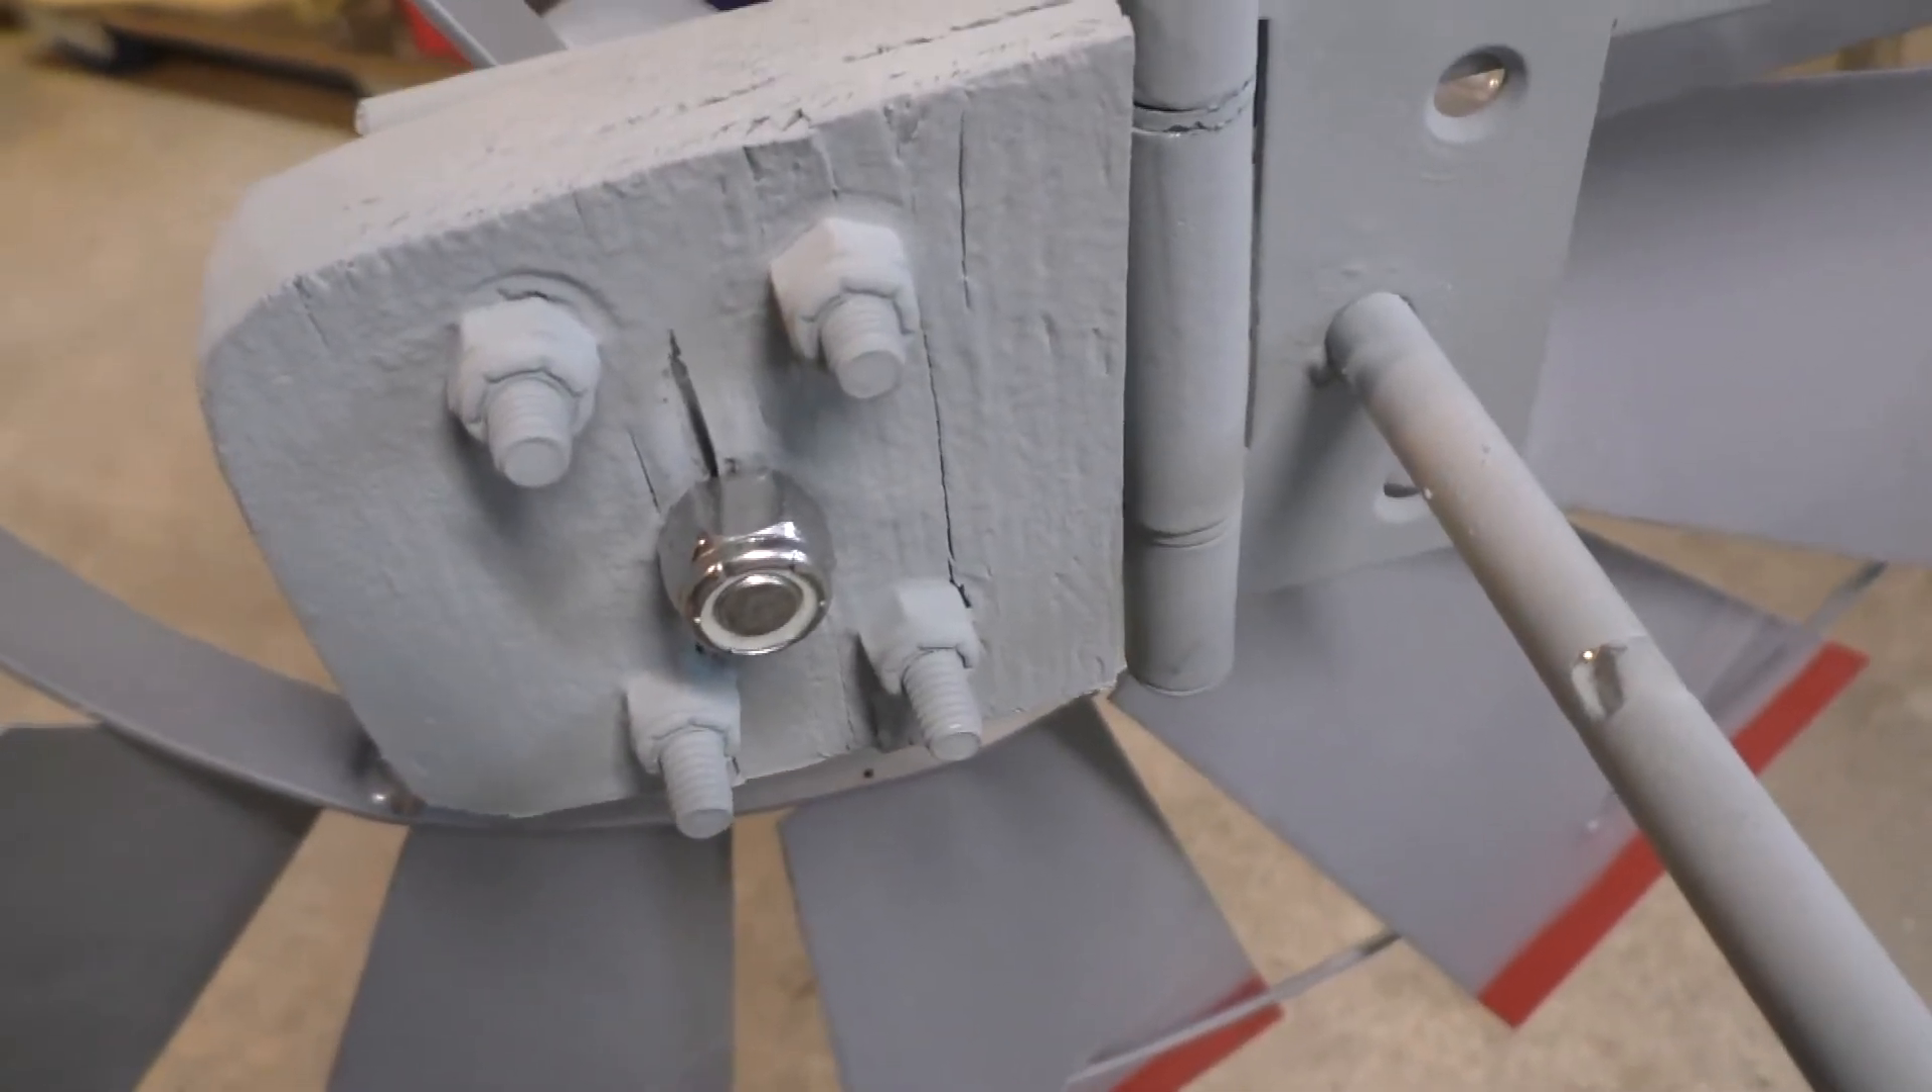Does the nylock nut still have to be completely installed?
No.